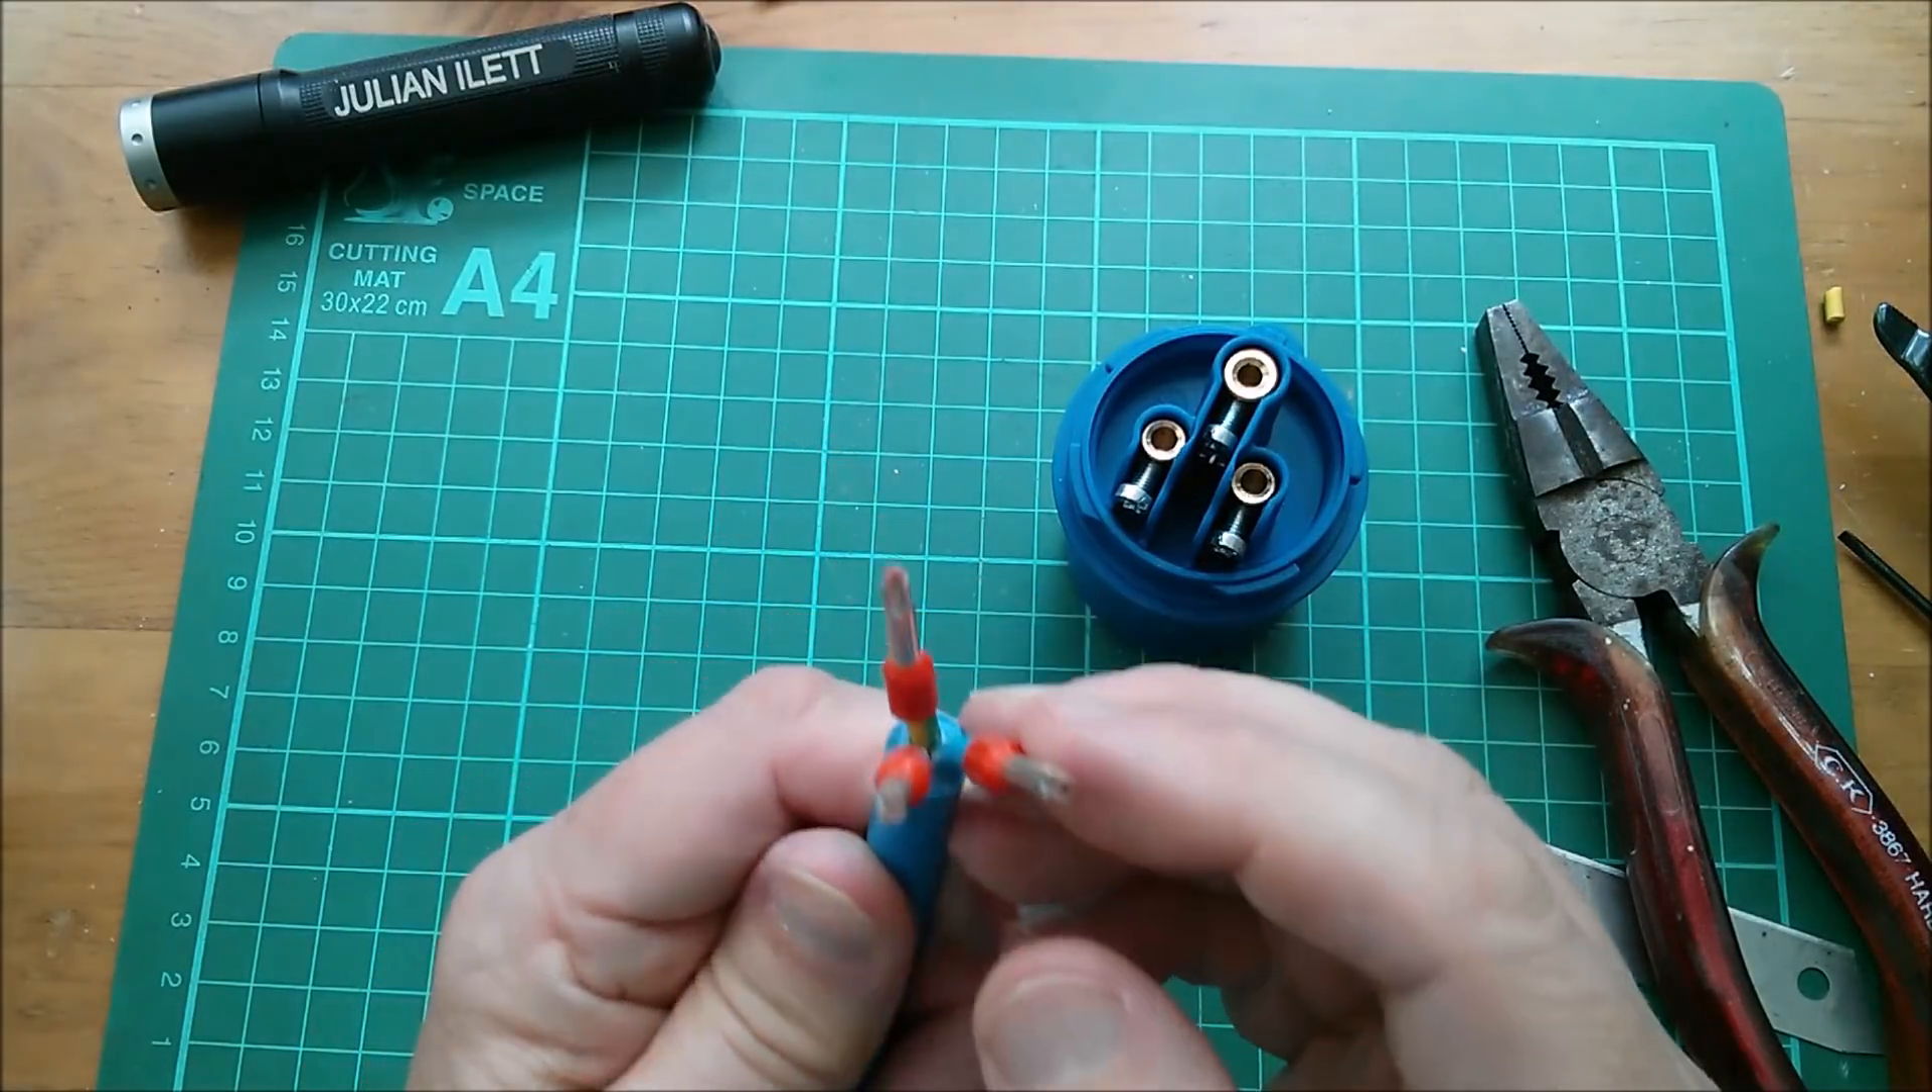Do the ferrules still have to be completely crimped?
No.